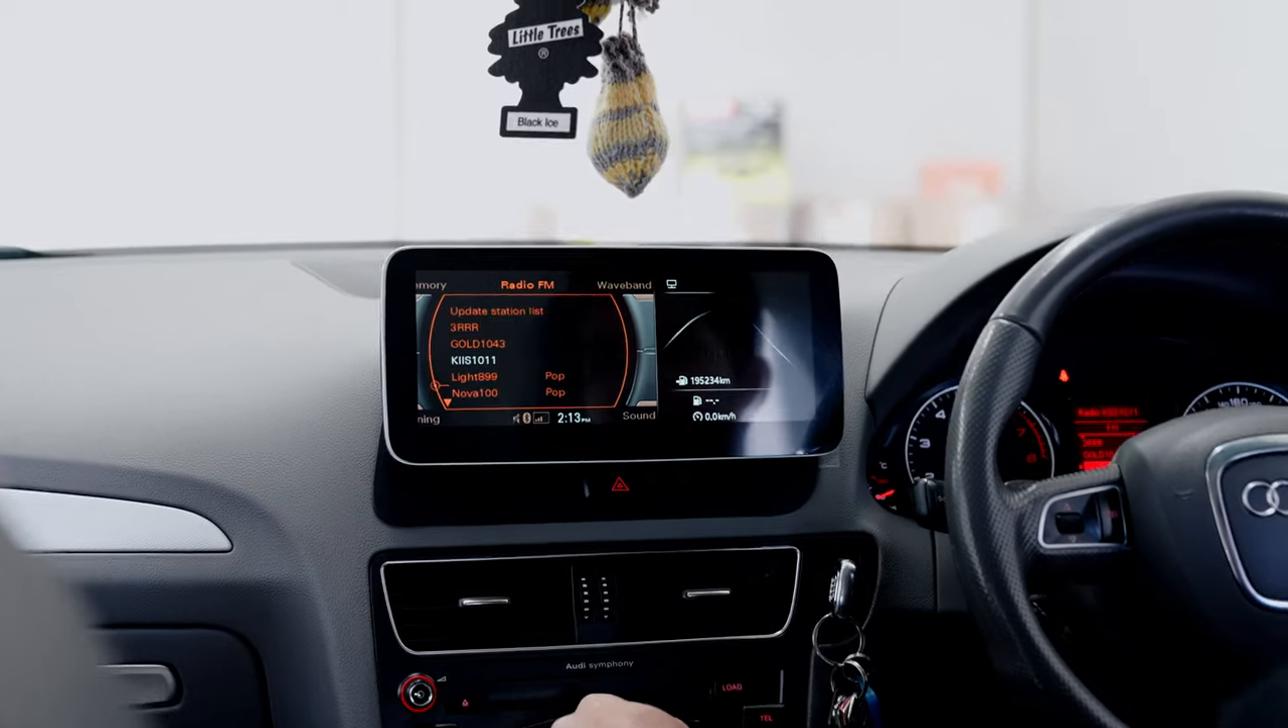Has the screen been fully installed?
Yes.